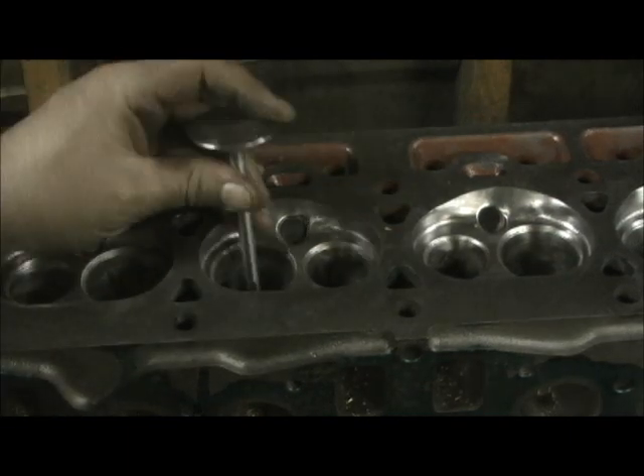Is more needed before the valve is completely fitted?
Yes.